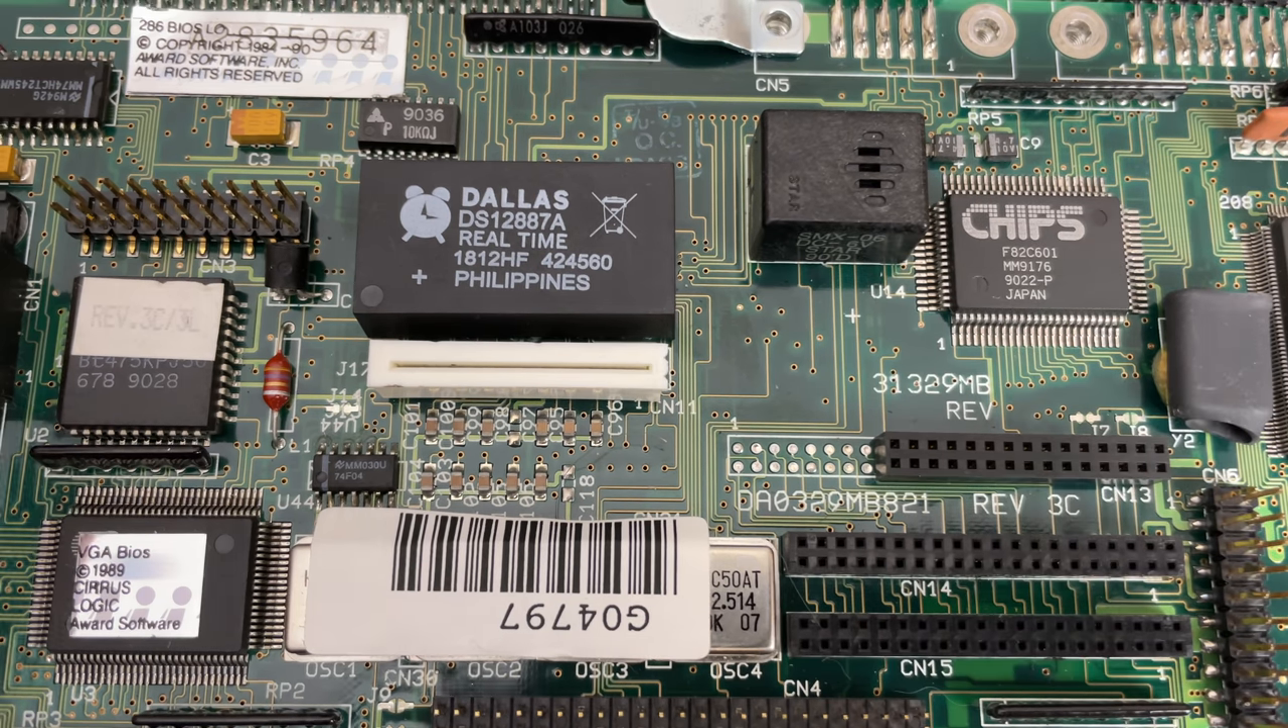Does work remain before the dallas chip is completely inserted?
No.